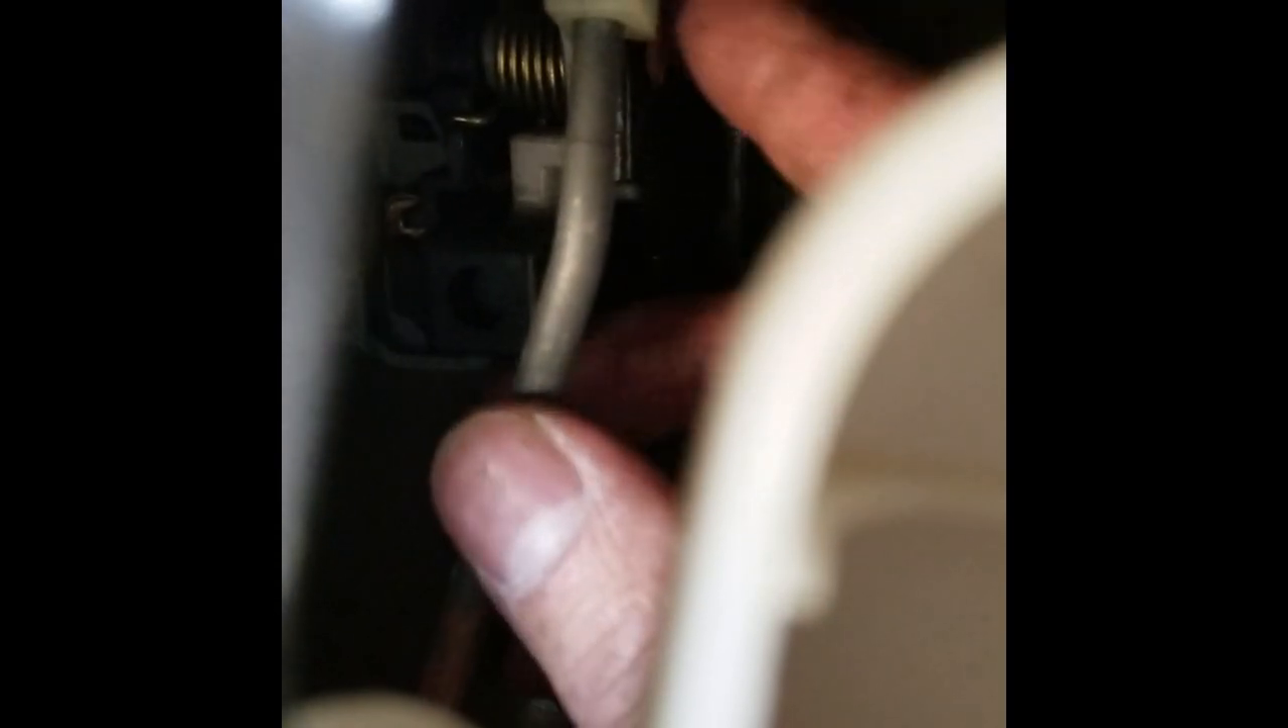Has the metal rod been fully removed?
No.